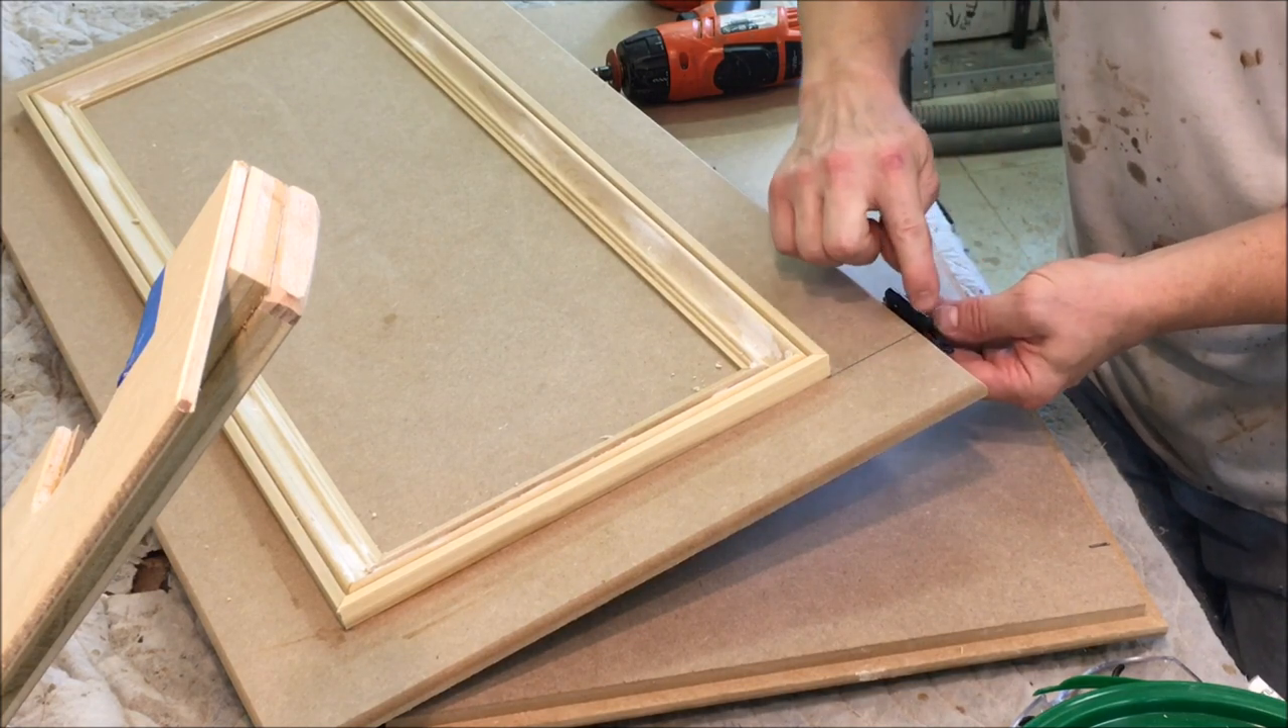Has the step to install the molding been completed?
Yes.